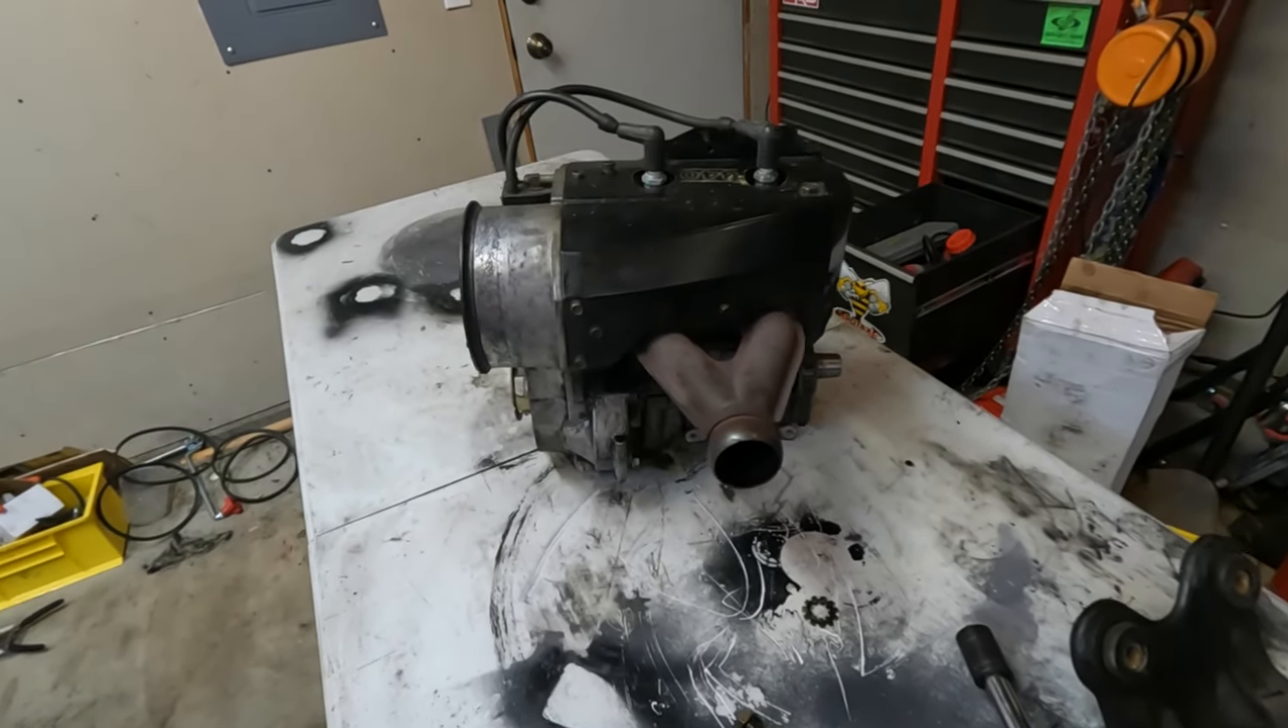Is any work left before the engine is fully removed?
No.